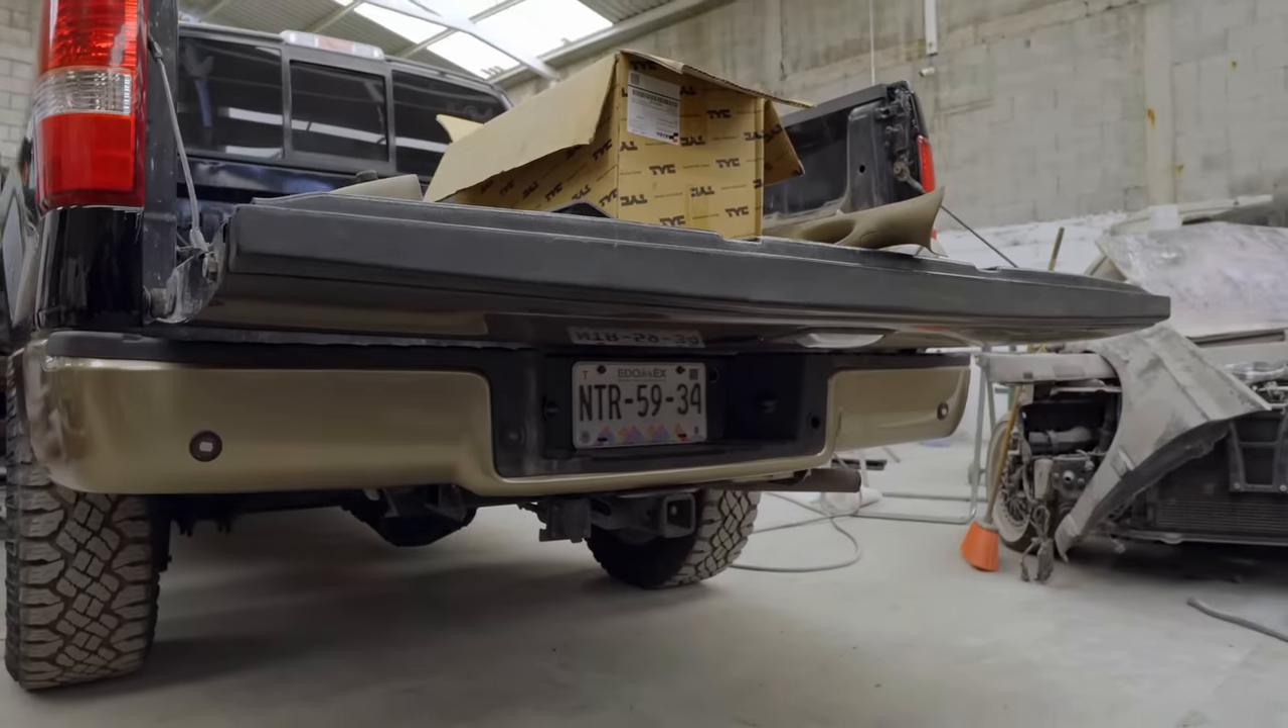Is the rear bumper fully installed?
Yes.